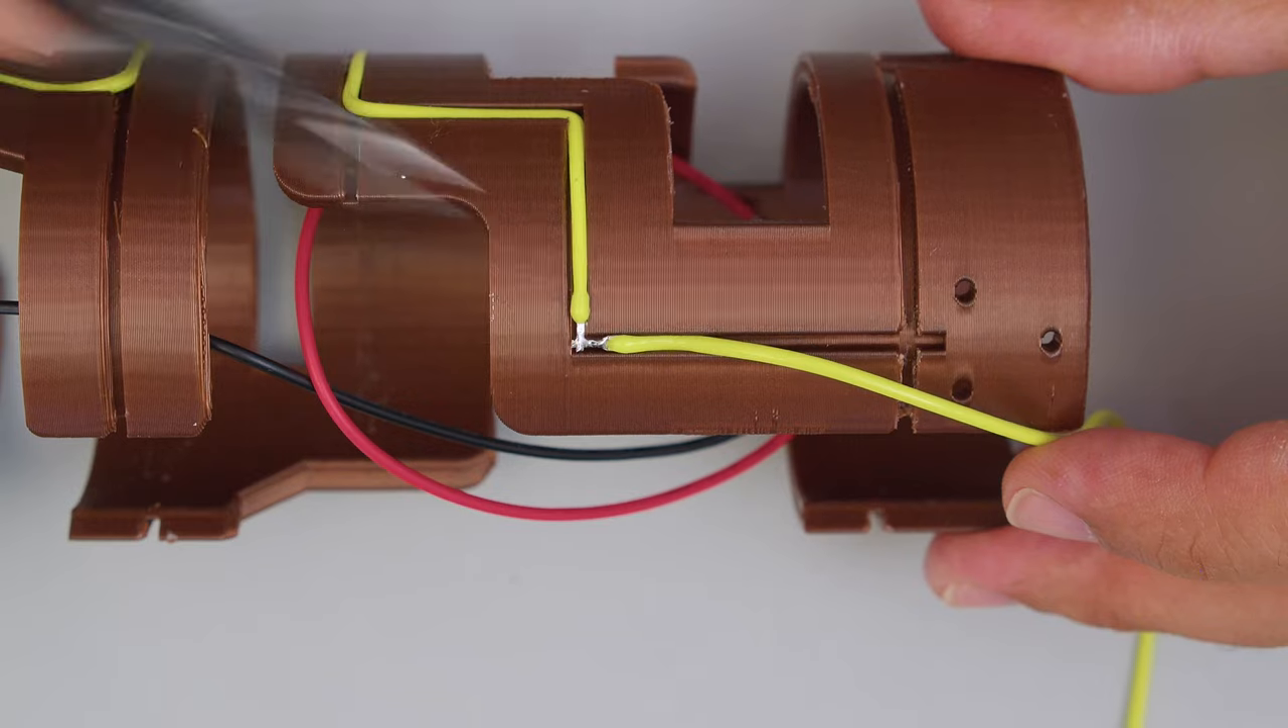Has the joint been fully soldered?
Yes.